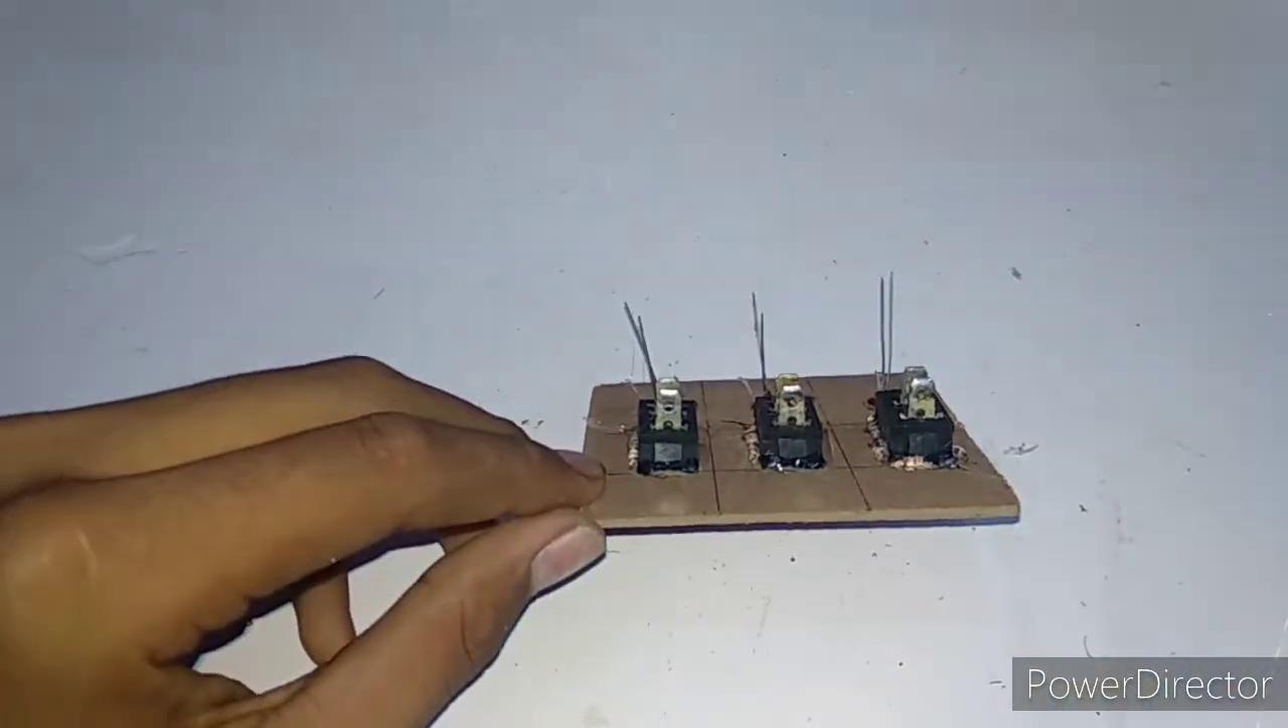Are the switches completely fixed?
Yes.